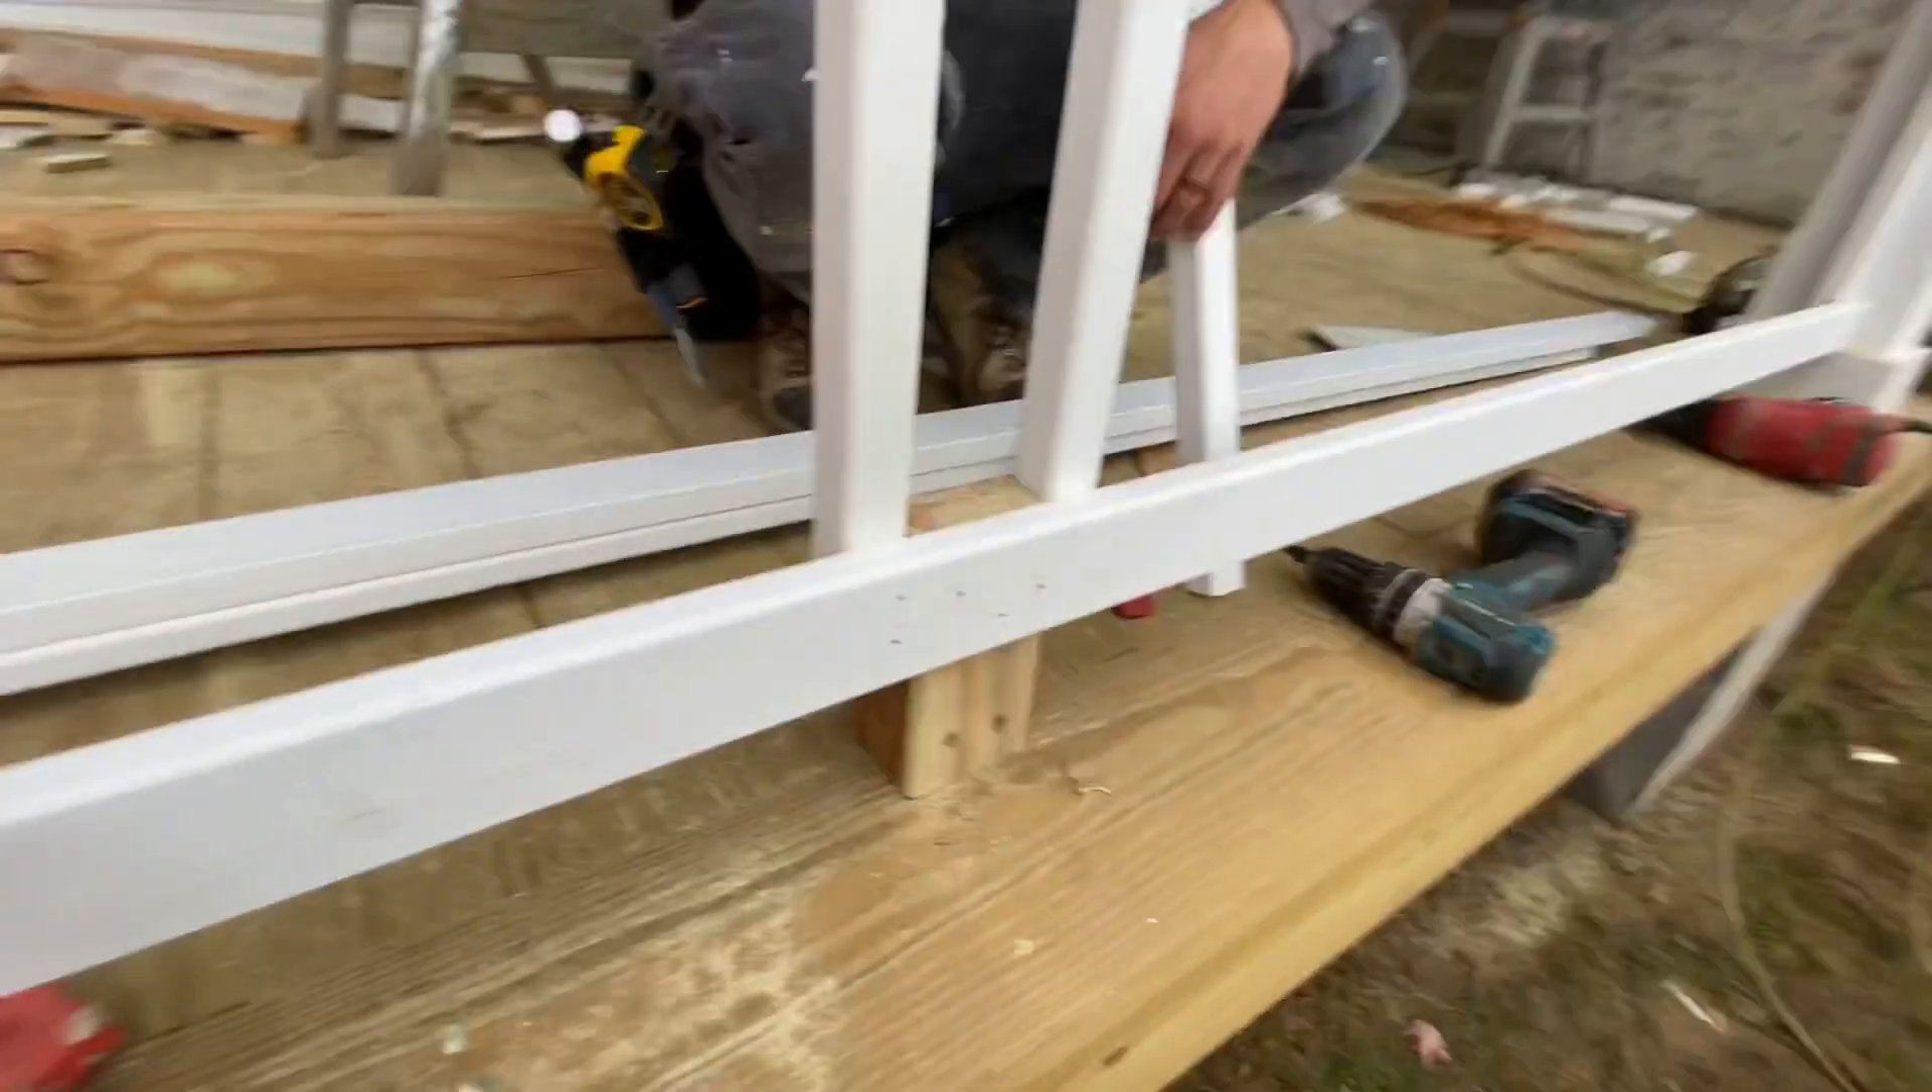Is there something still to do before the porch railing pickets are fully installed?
Yes.